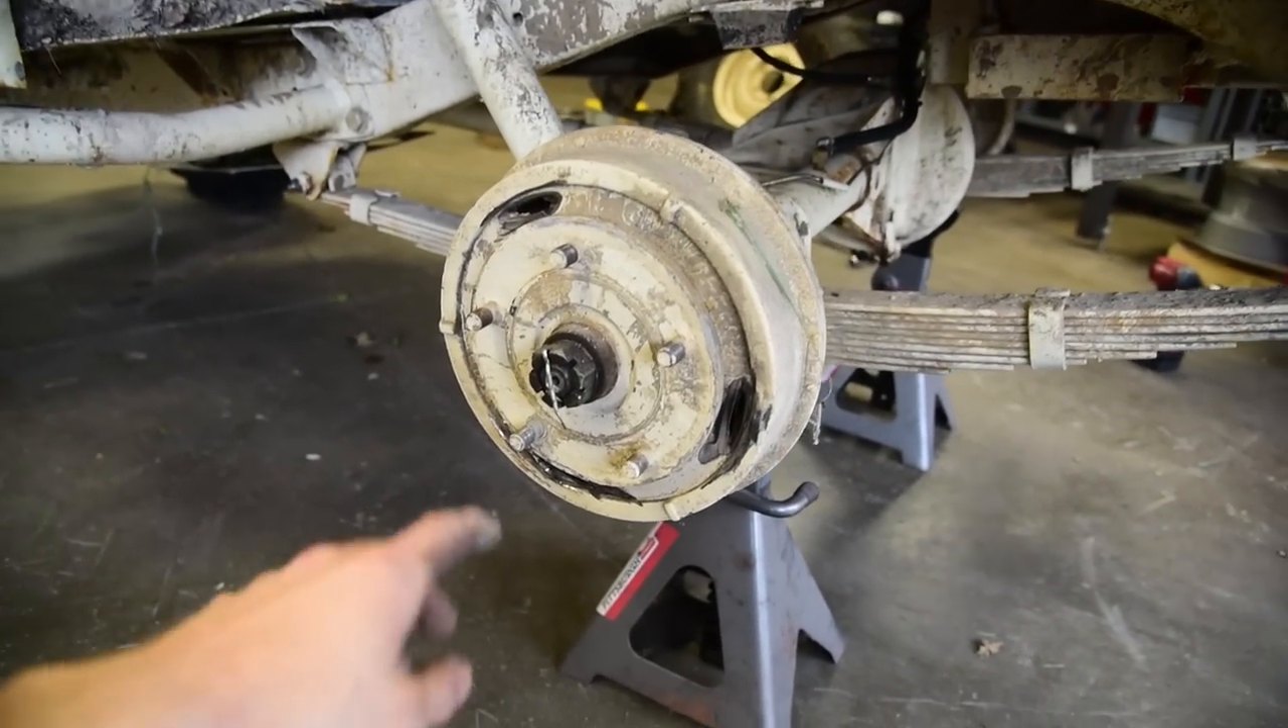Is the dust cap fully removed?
Yes.